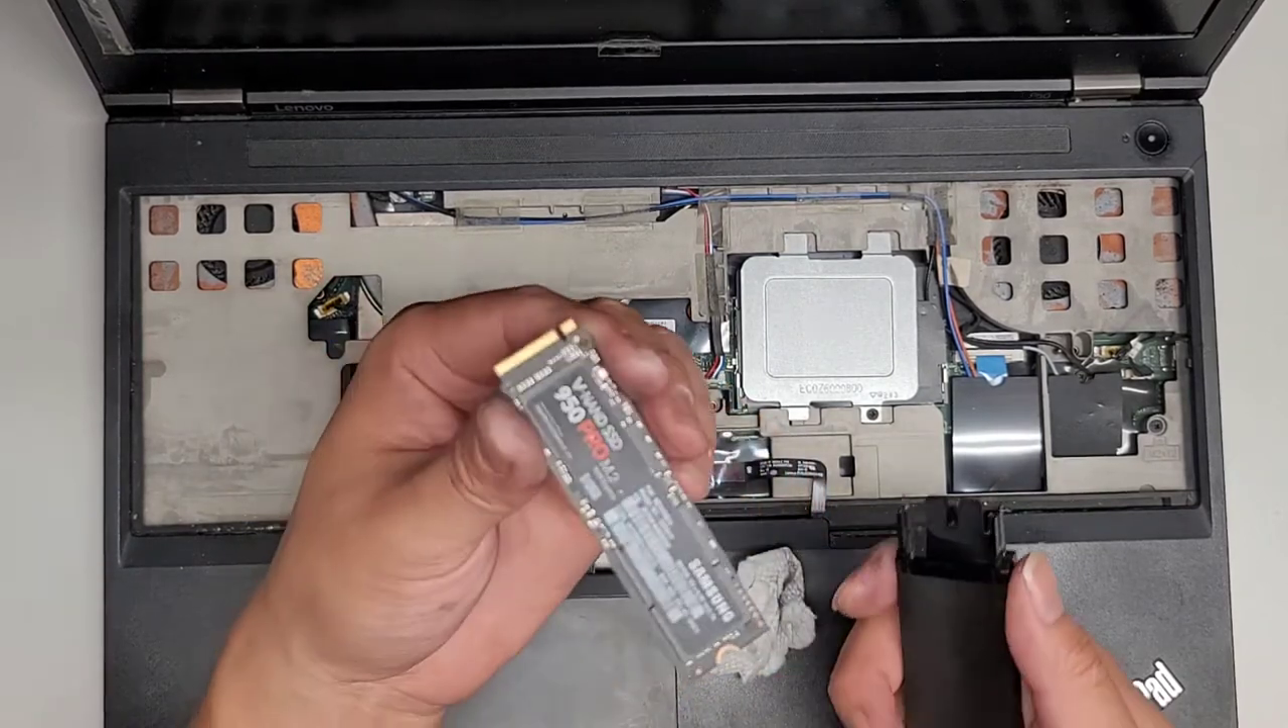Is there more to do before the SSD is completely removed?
No.